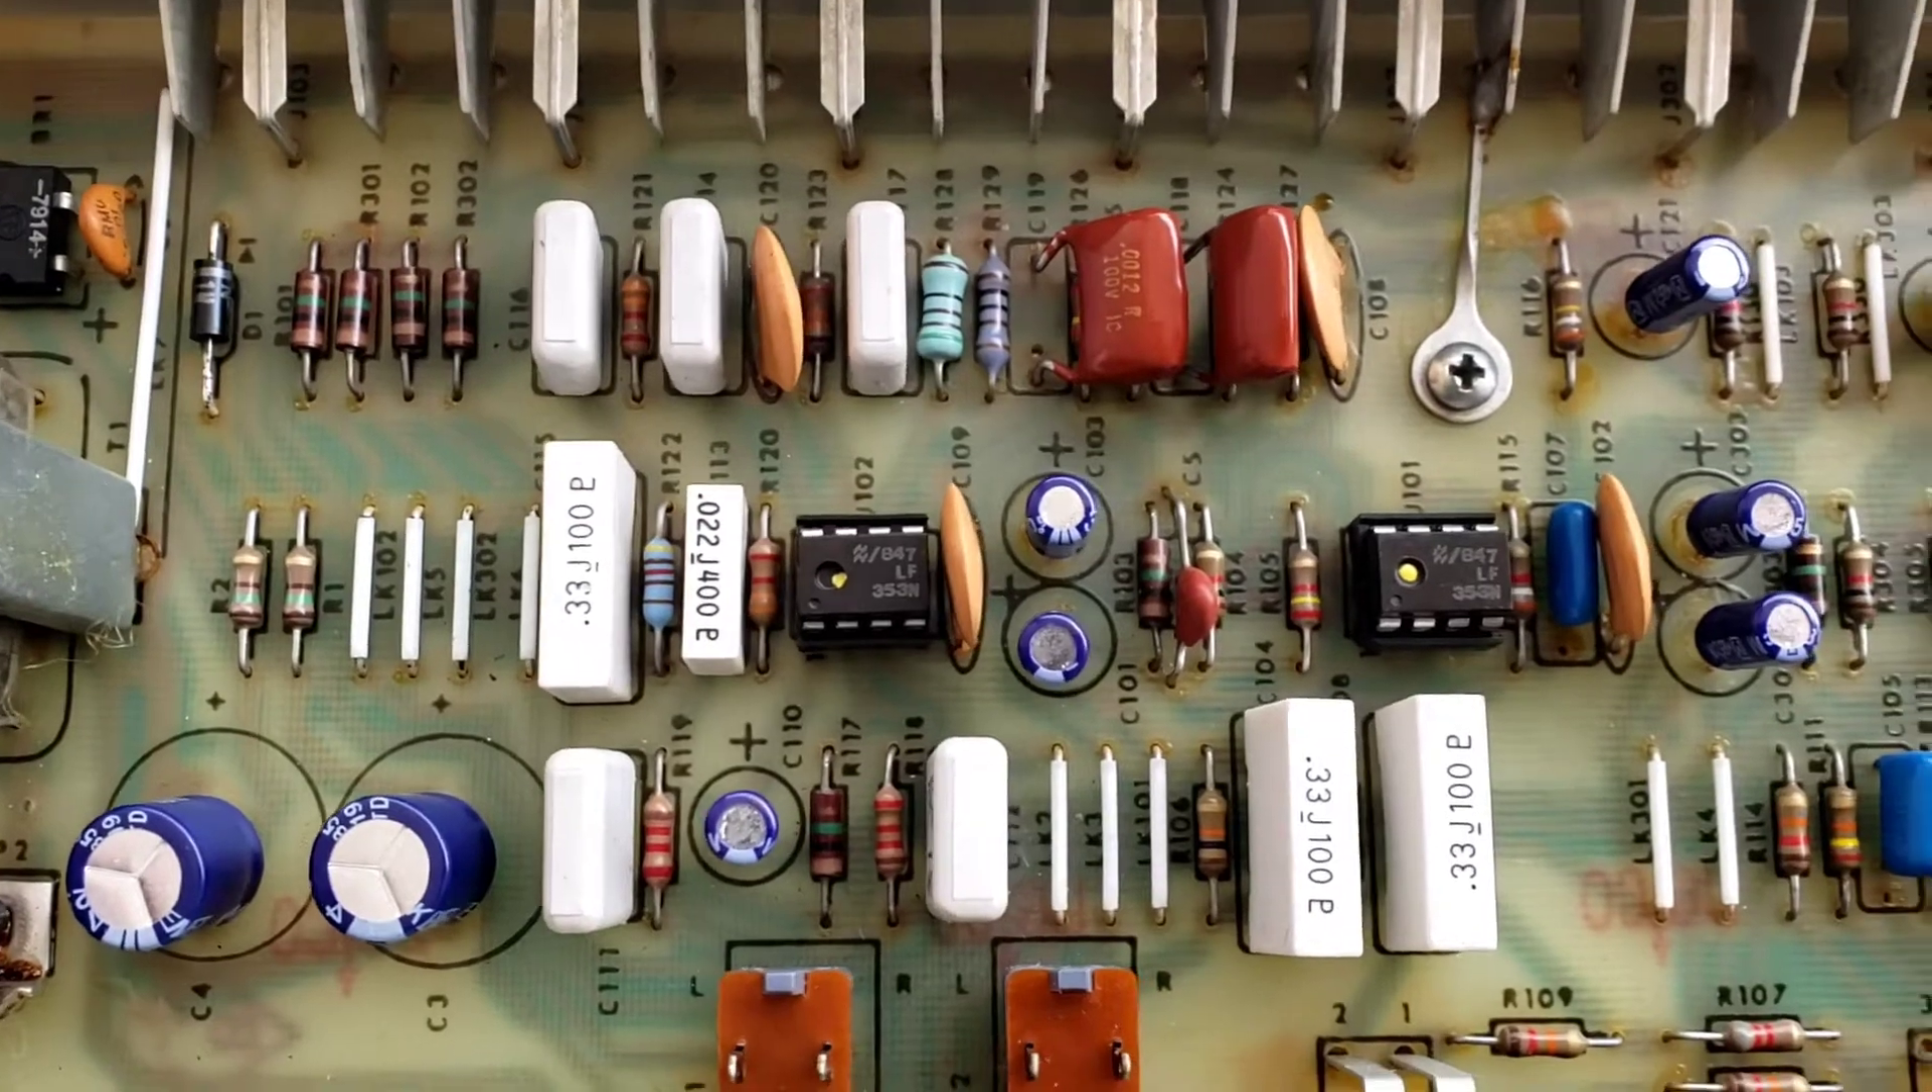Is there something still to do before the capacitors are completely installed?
No.